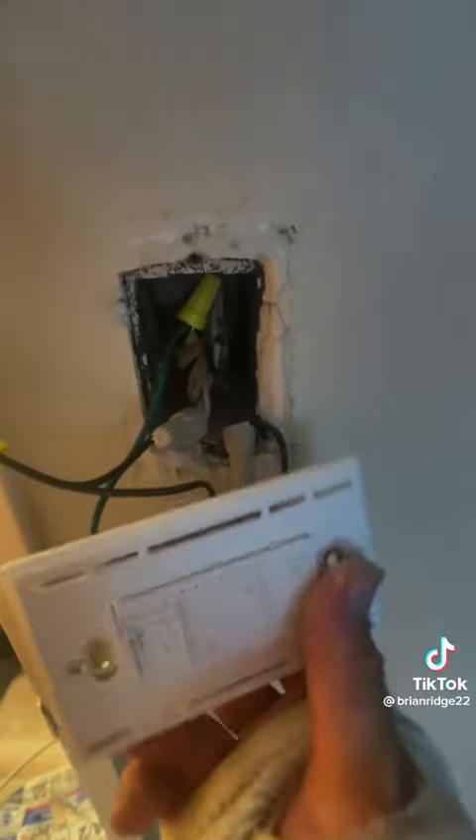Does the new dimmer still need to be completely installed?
Yes.